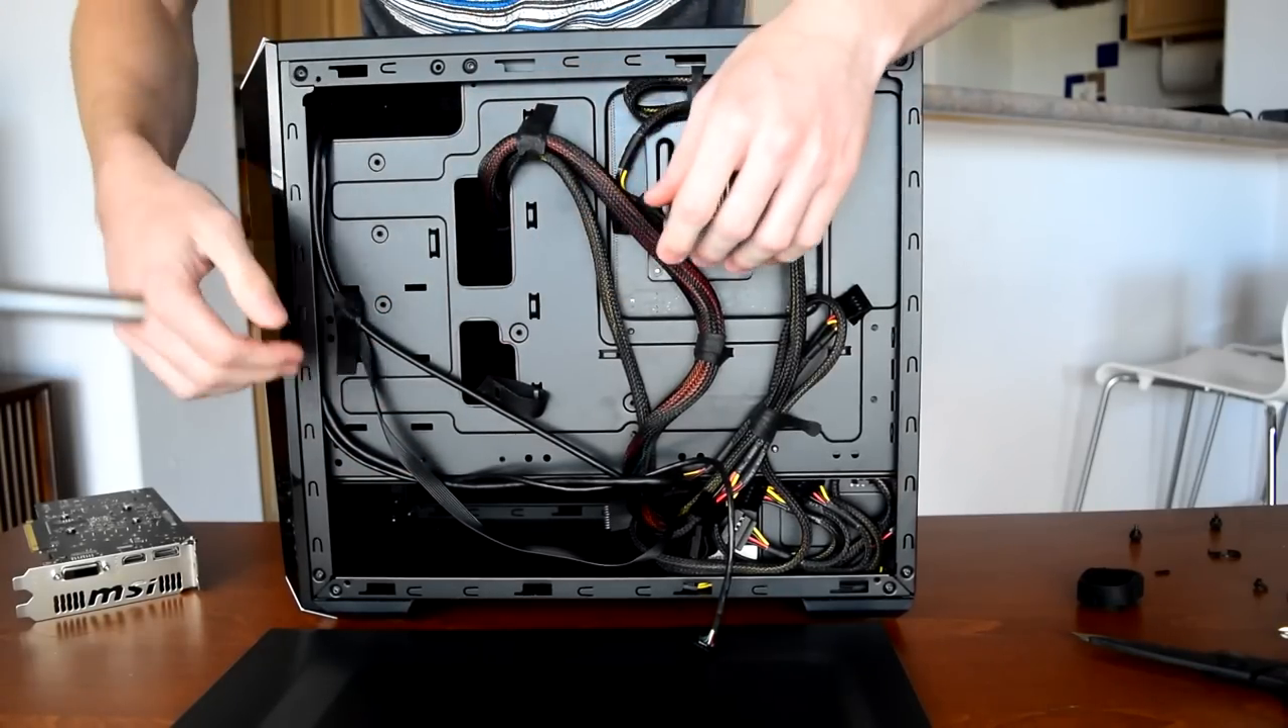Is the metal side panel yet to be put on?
Yes.